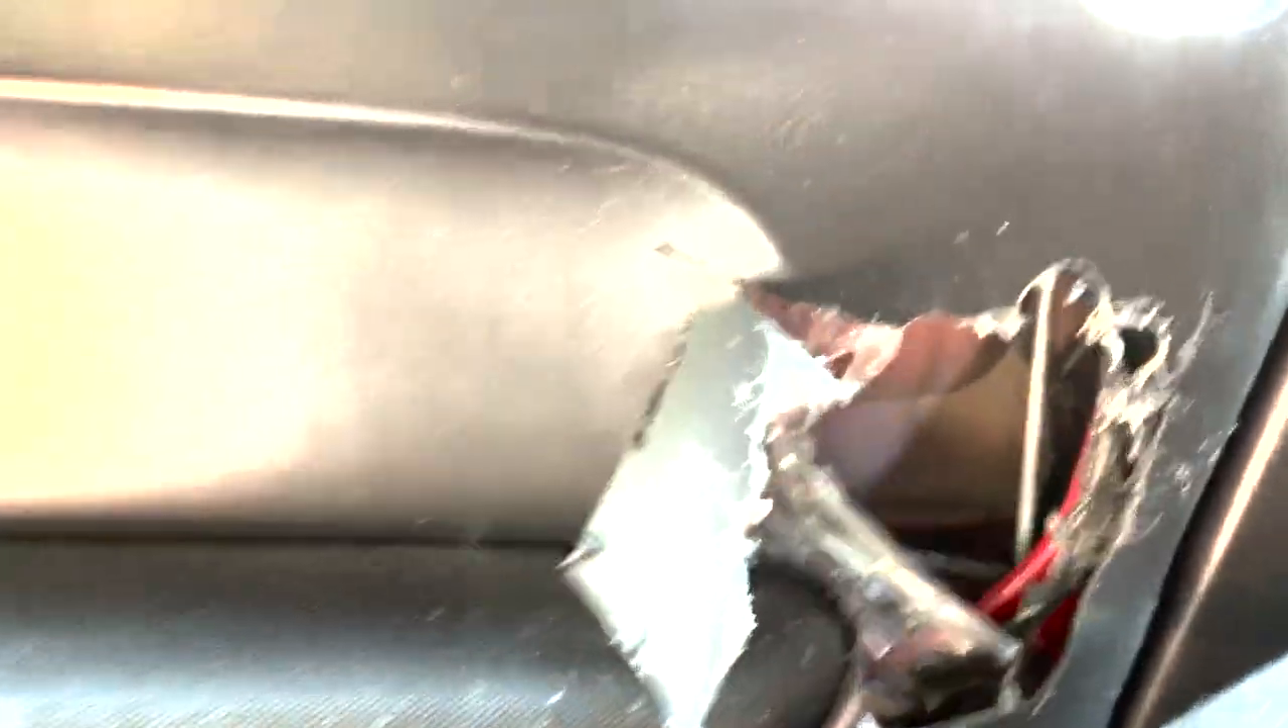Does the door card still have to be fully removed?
Yes.